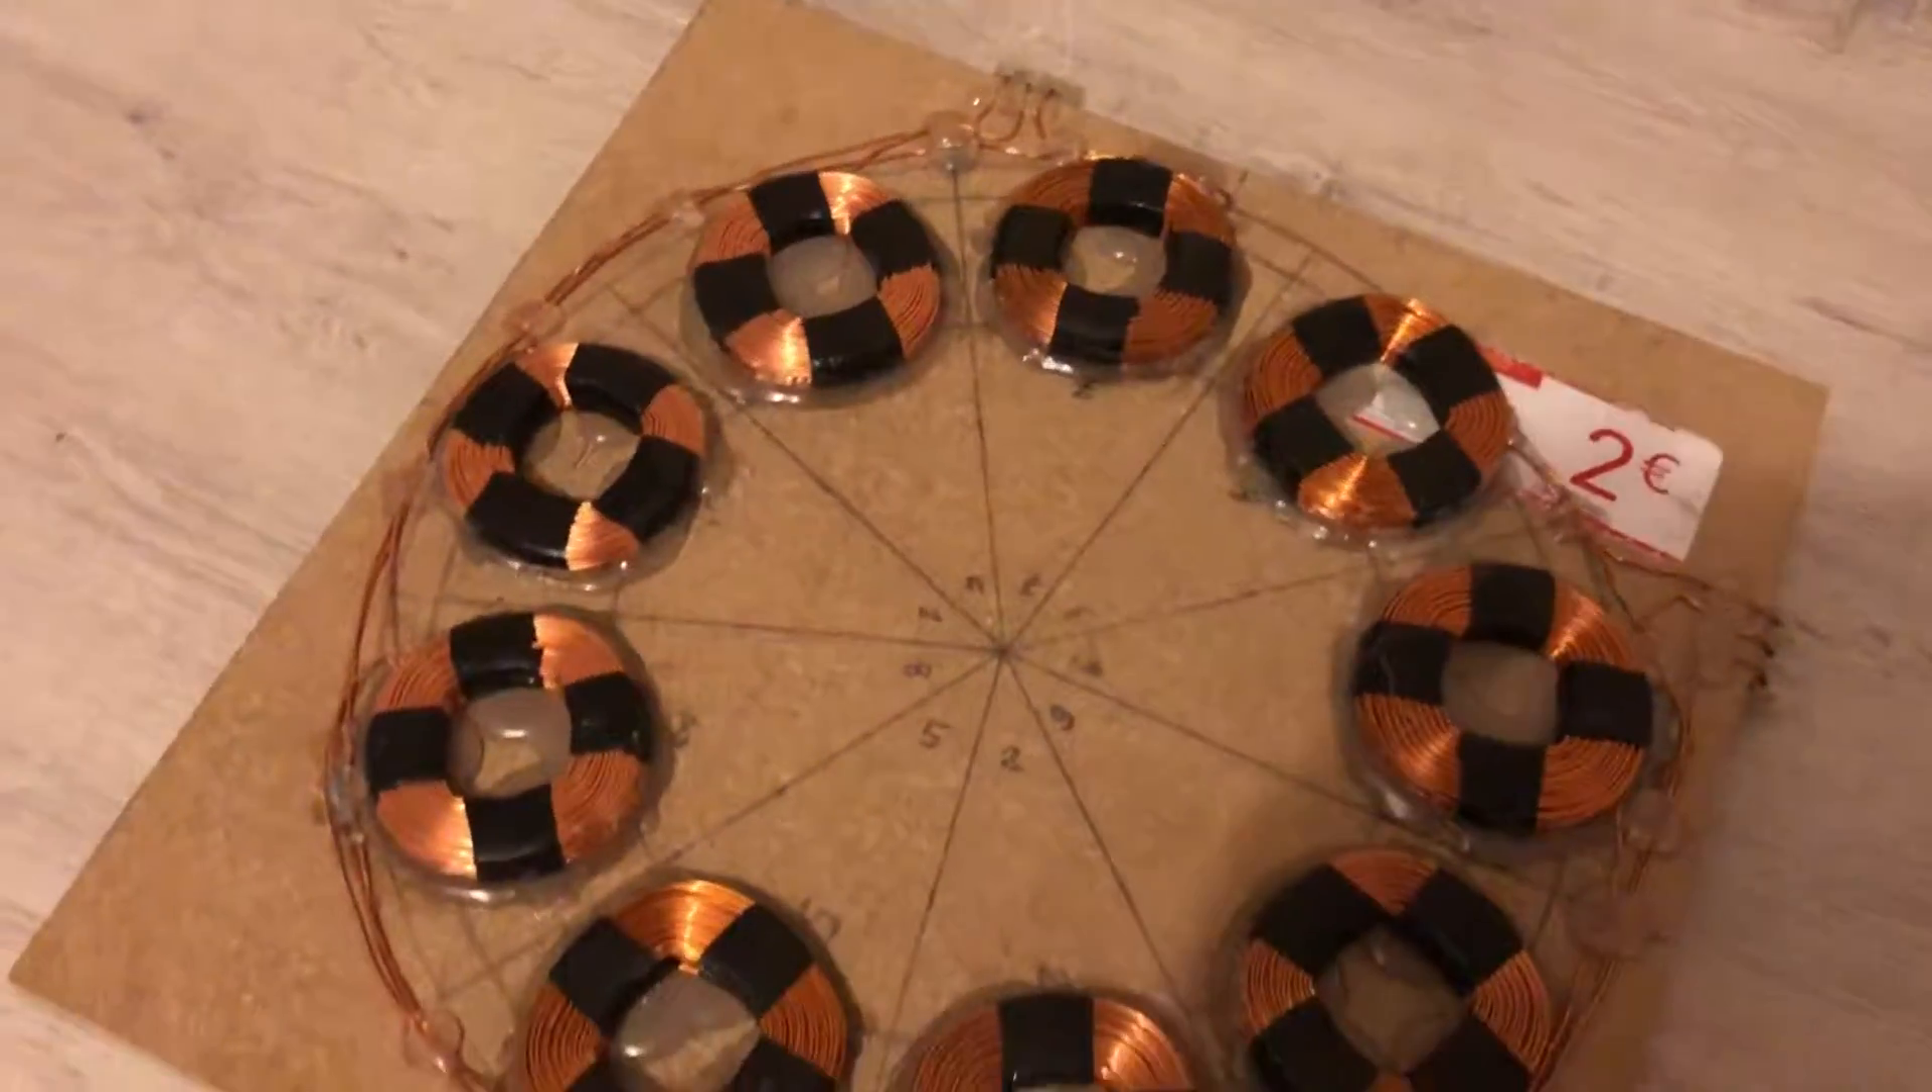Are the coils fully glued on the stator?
Yes.